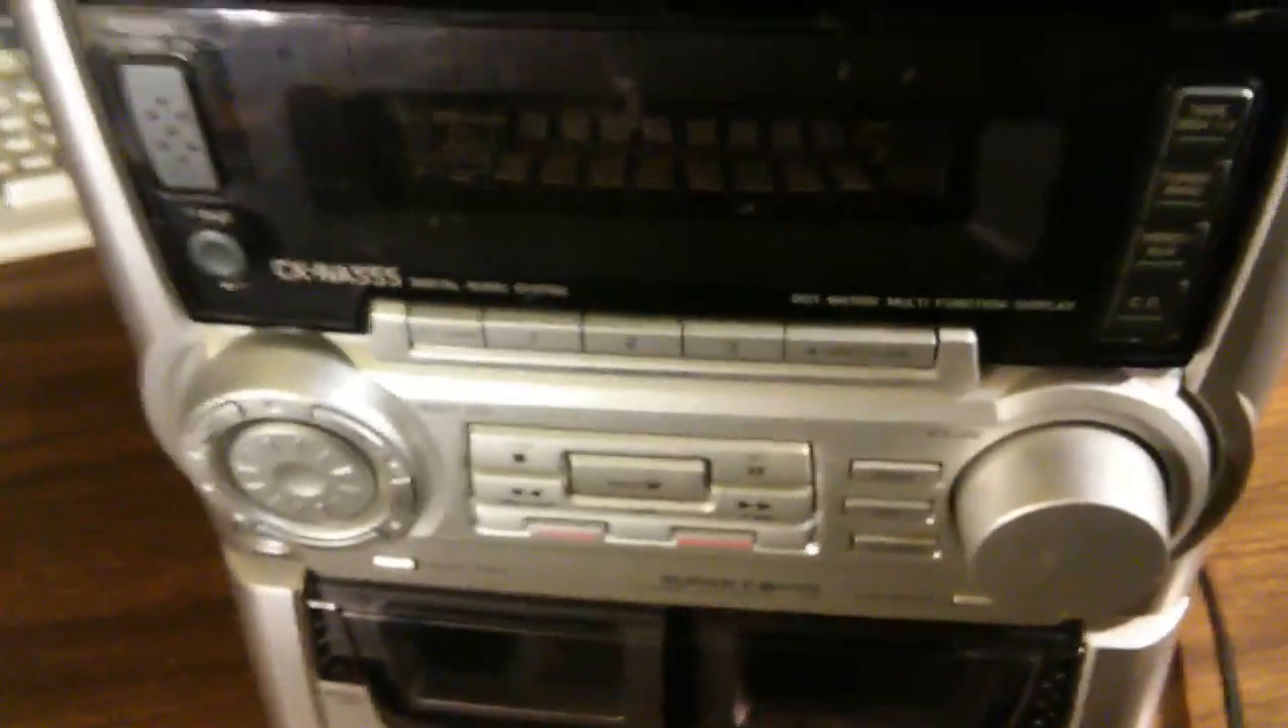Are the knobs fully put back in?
Yes.